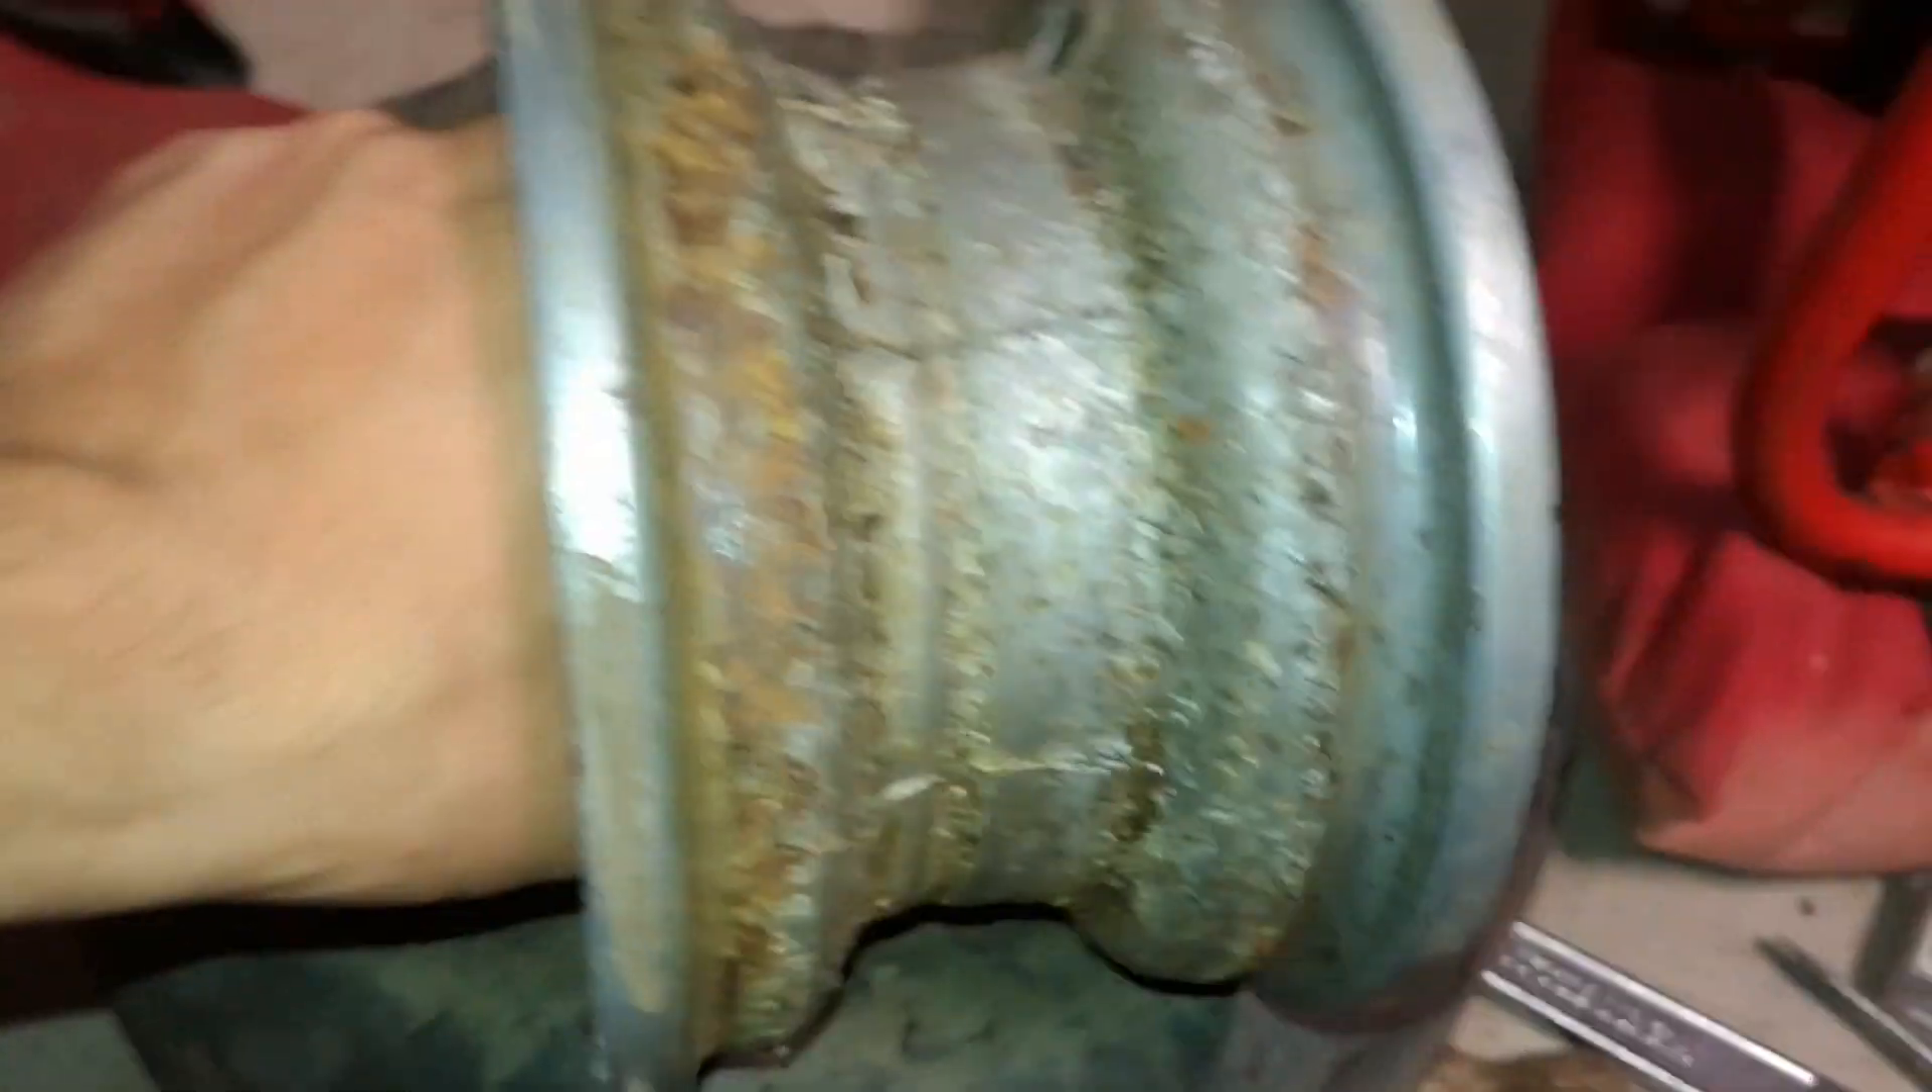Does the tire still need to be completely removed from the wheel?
No.